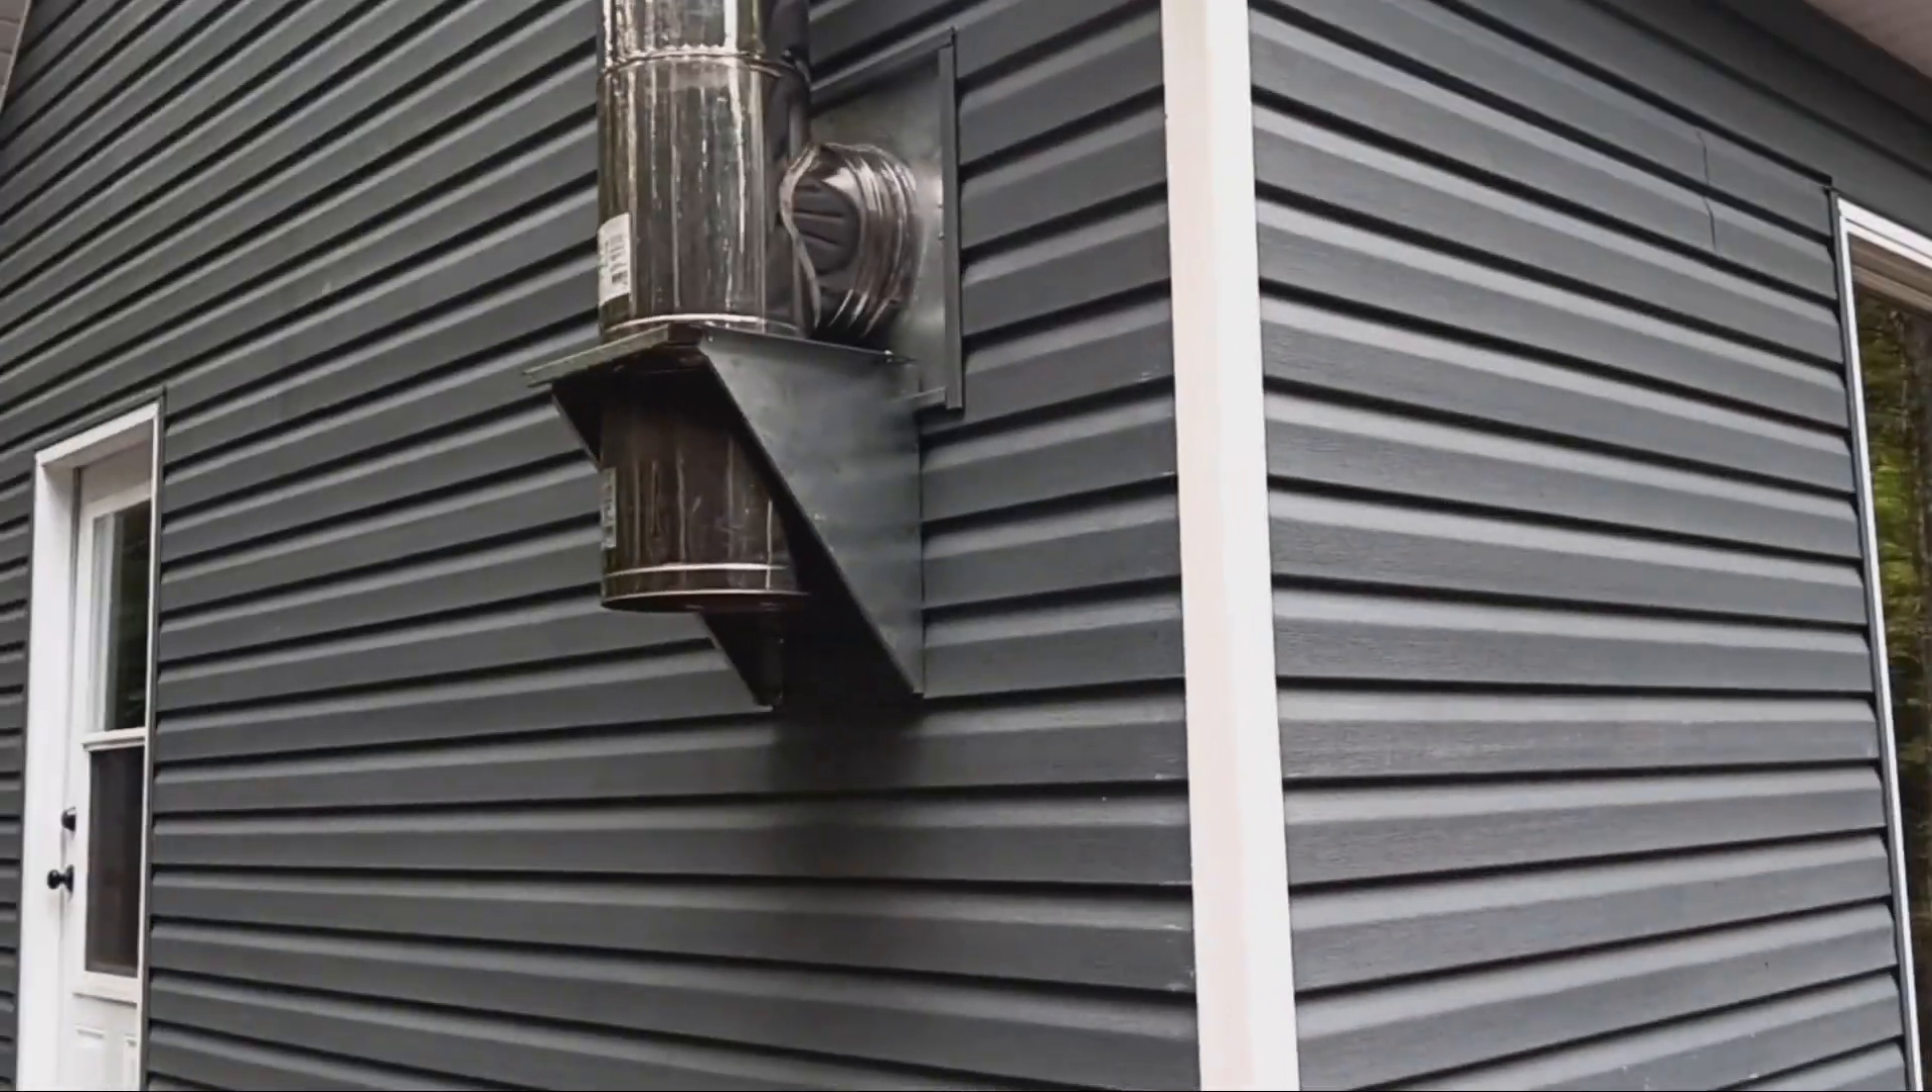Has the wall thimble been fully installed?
Yes.